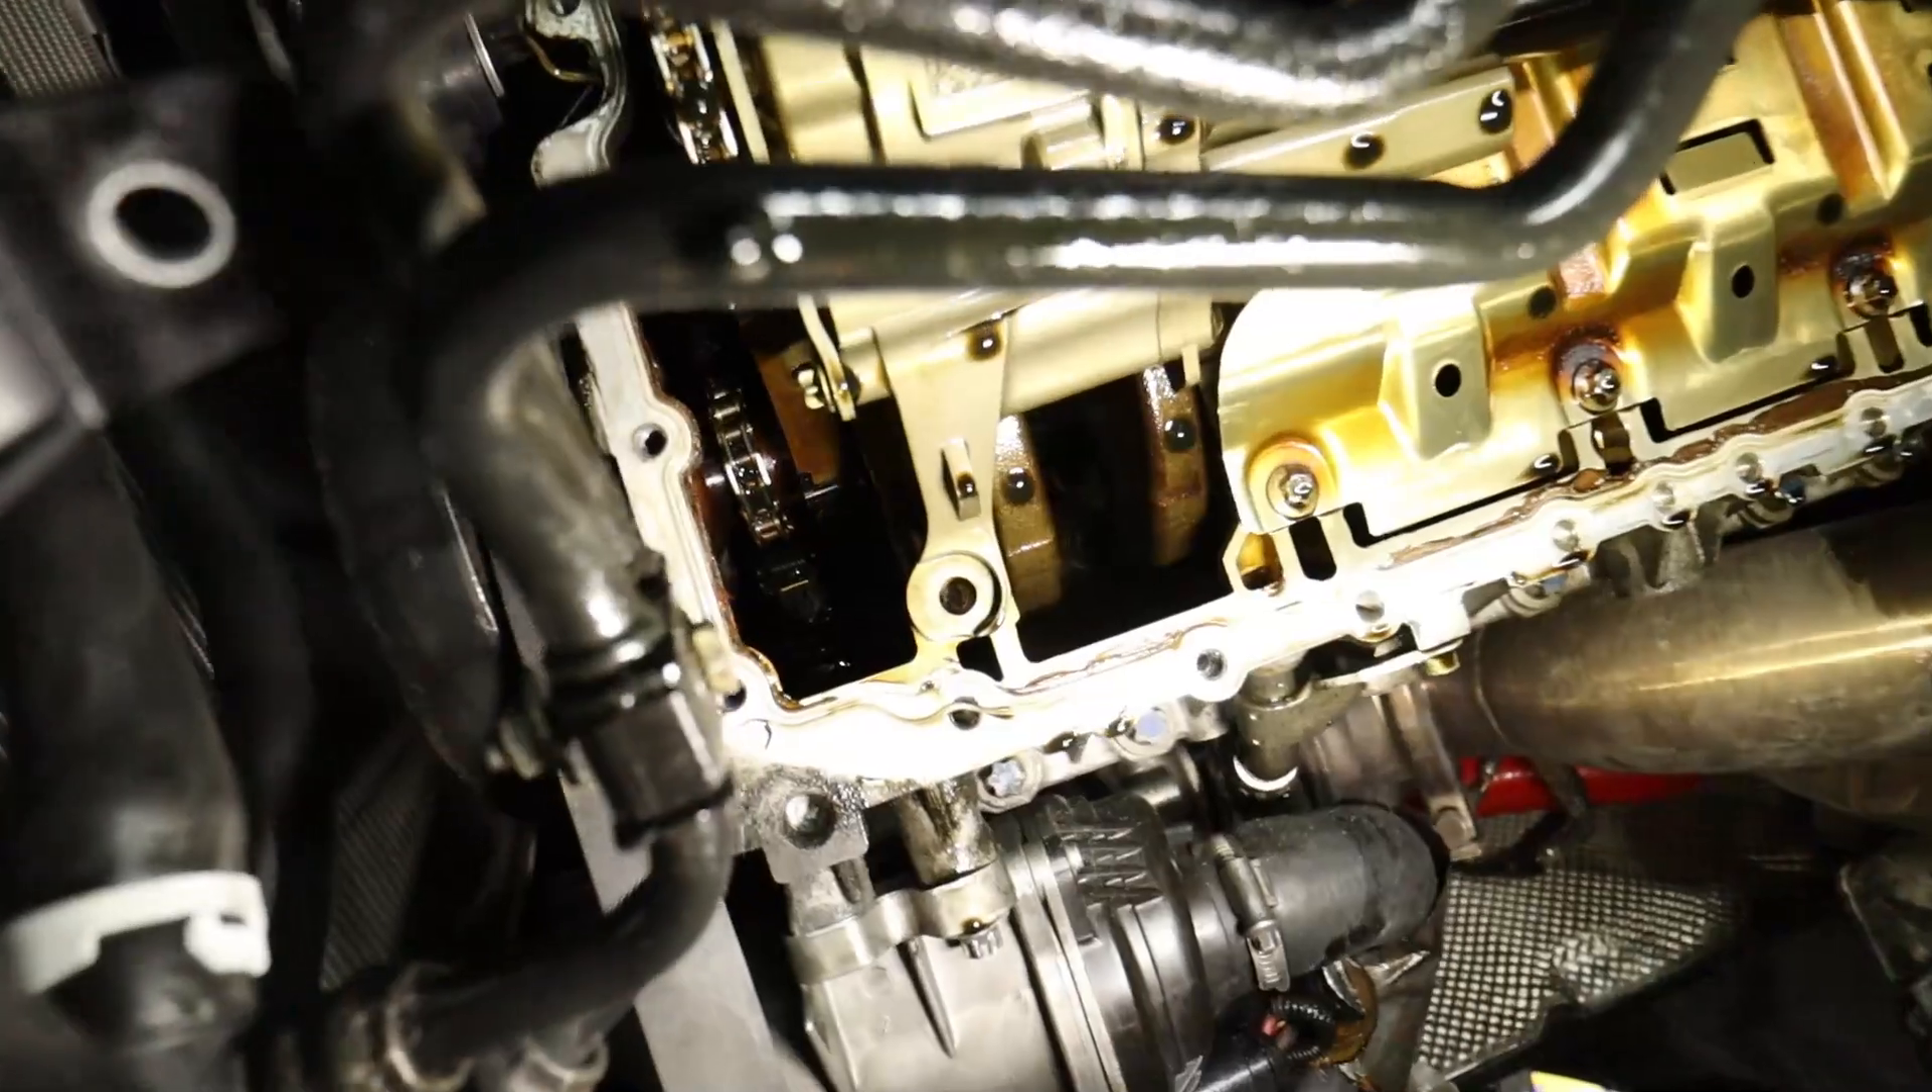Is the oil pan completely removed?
Yes.